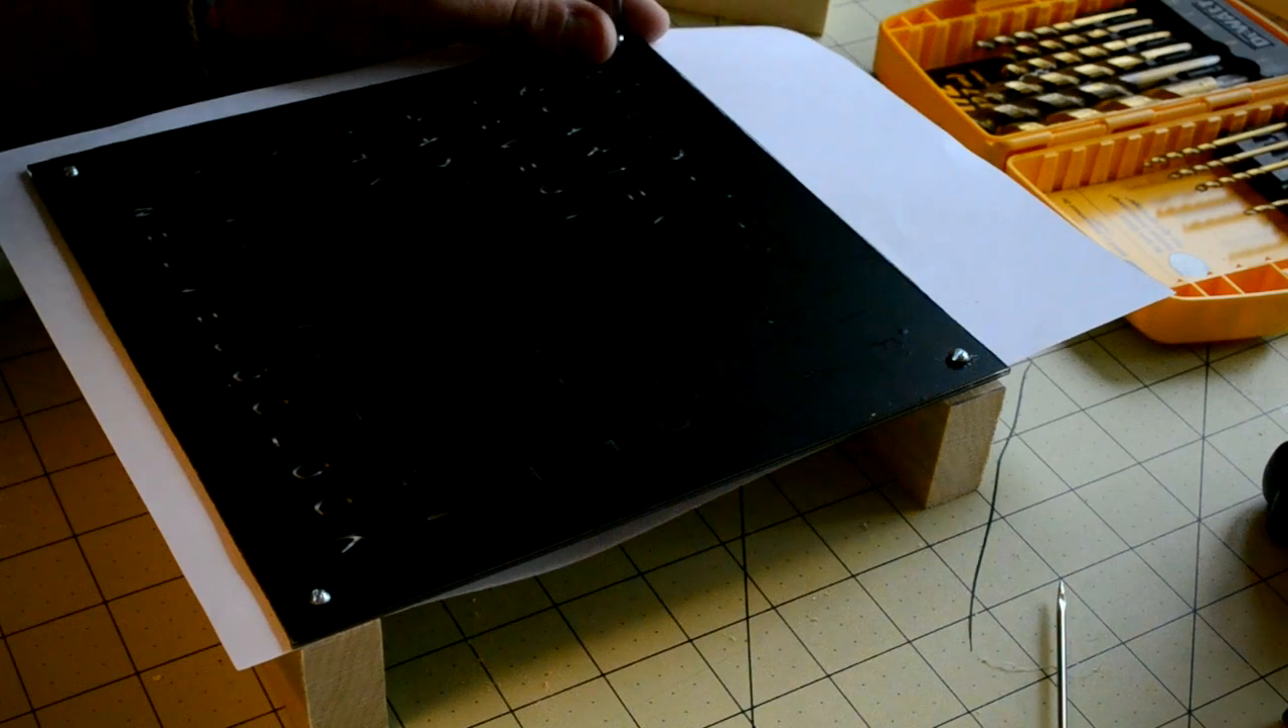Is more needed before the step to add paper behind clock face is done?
No.